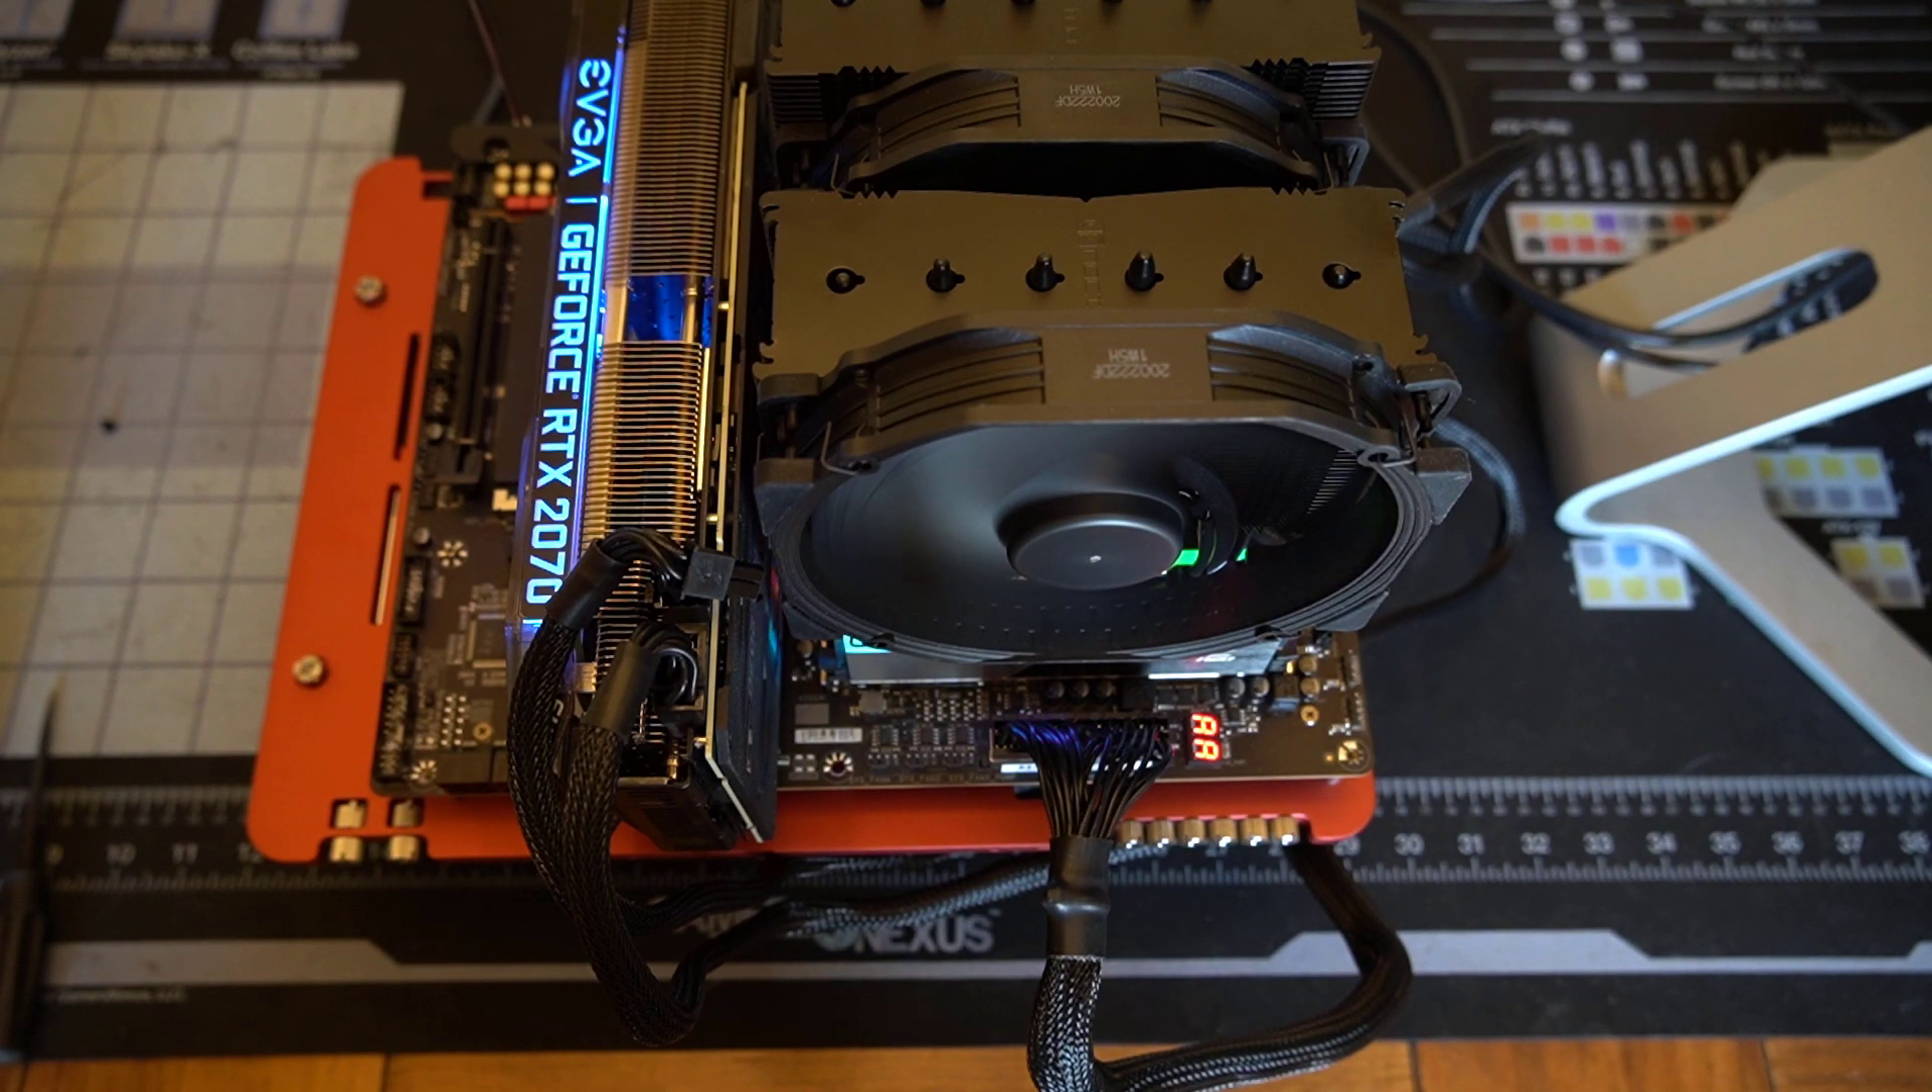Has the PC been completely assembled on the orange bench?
Yes.